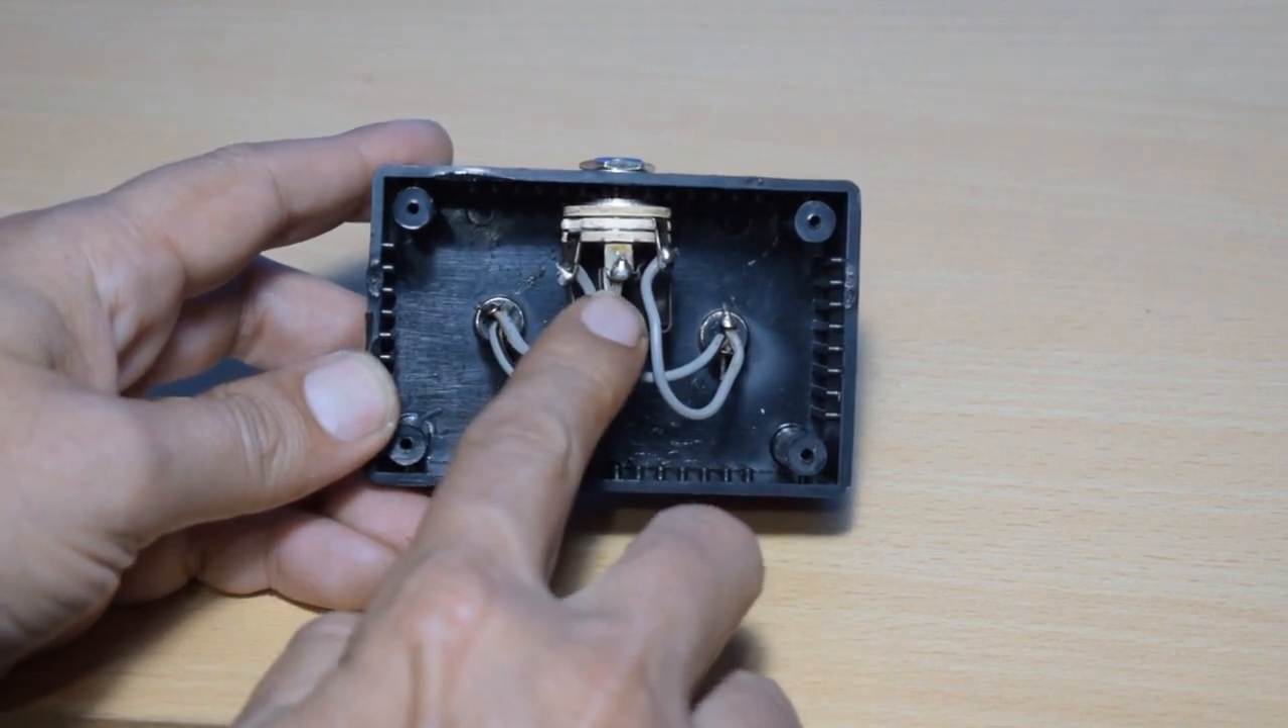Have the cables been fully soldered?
Yes.